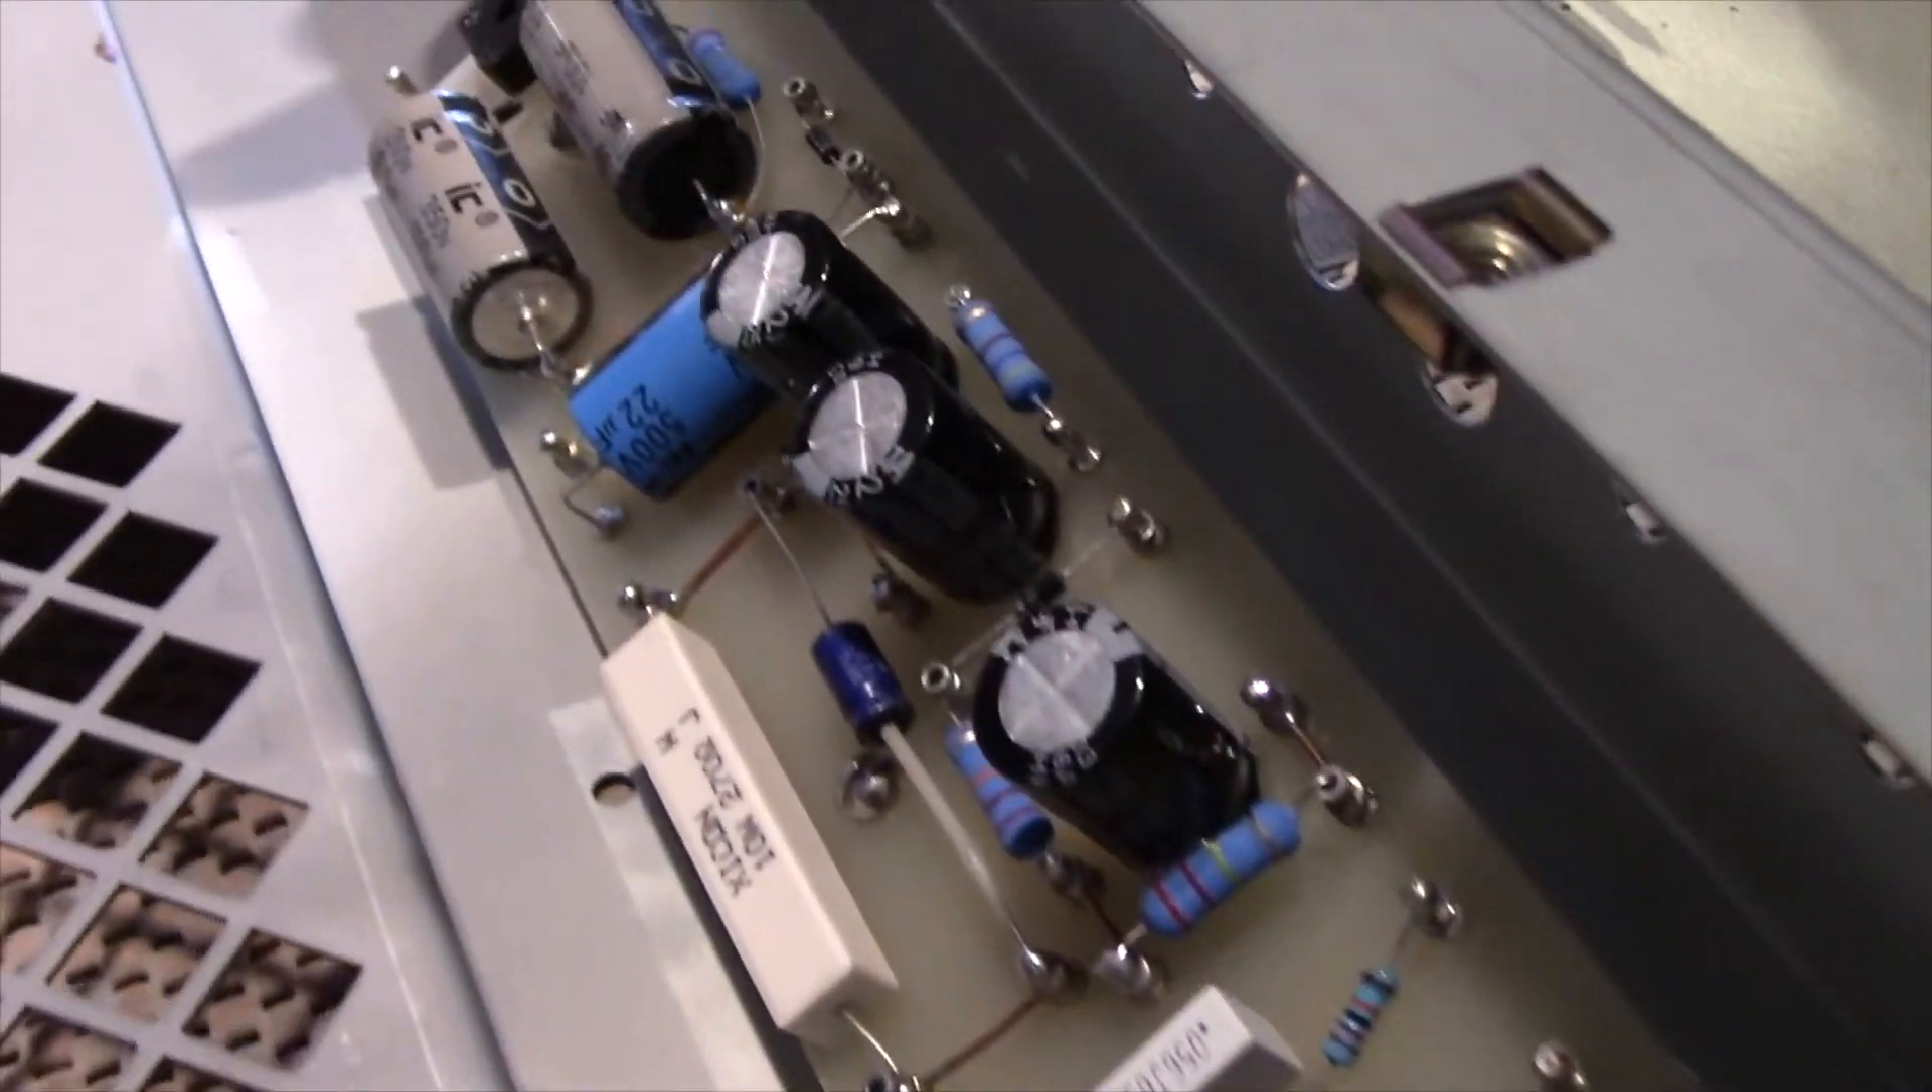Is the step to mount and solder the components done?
Yes.